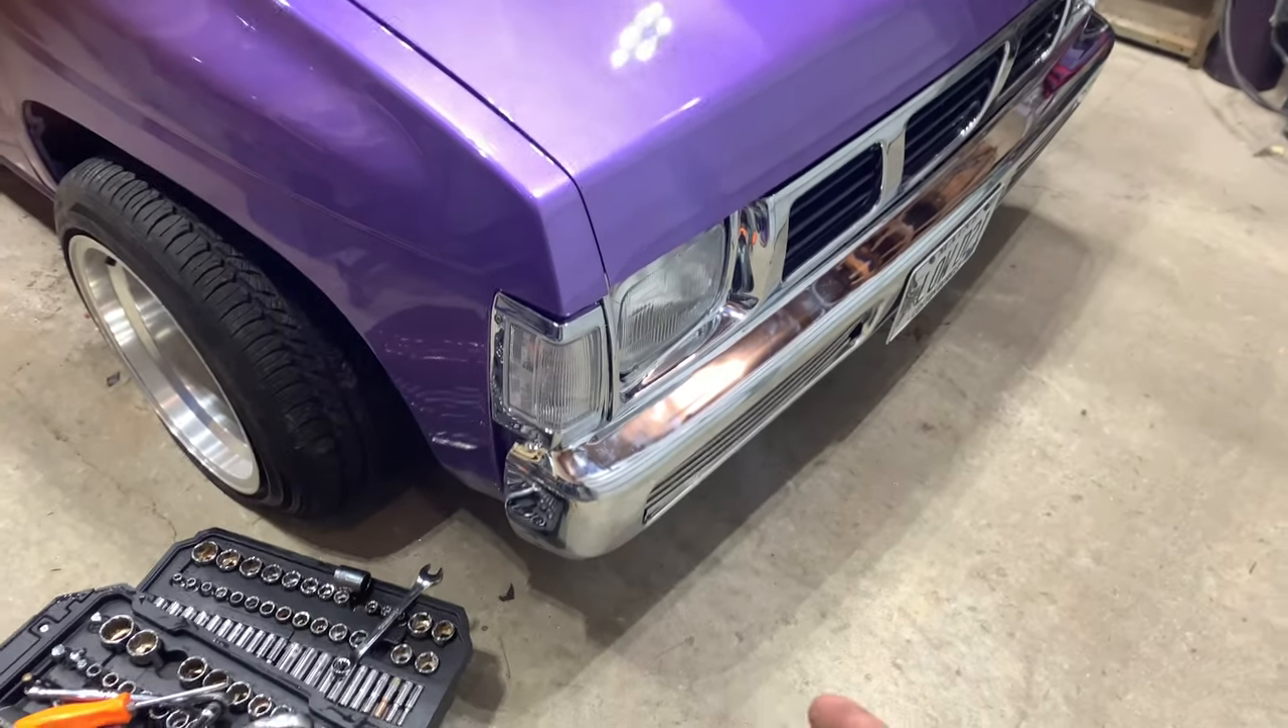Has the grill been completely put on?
Yes.